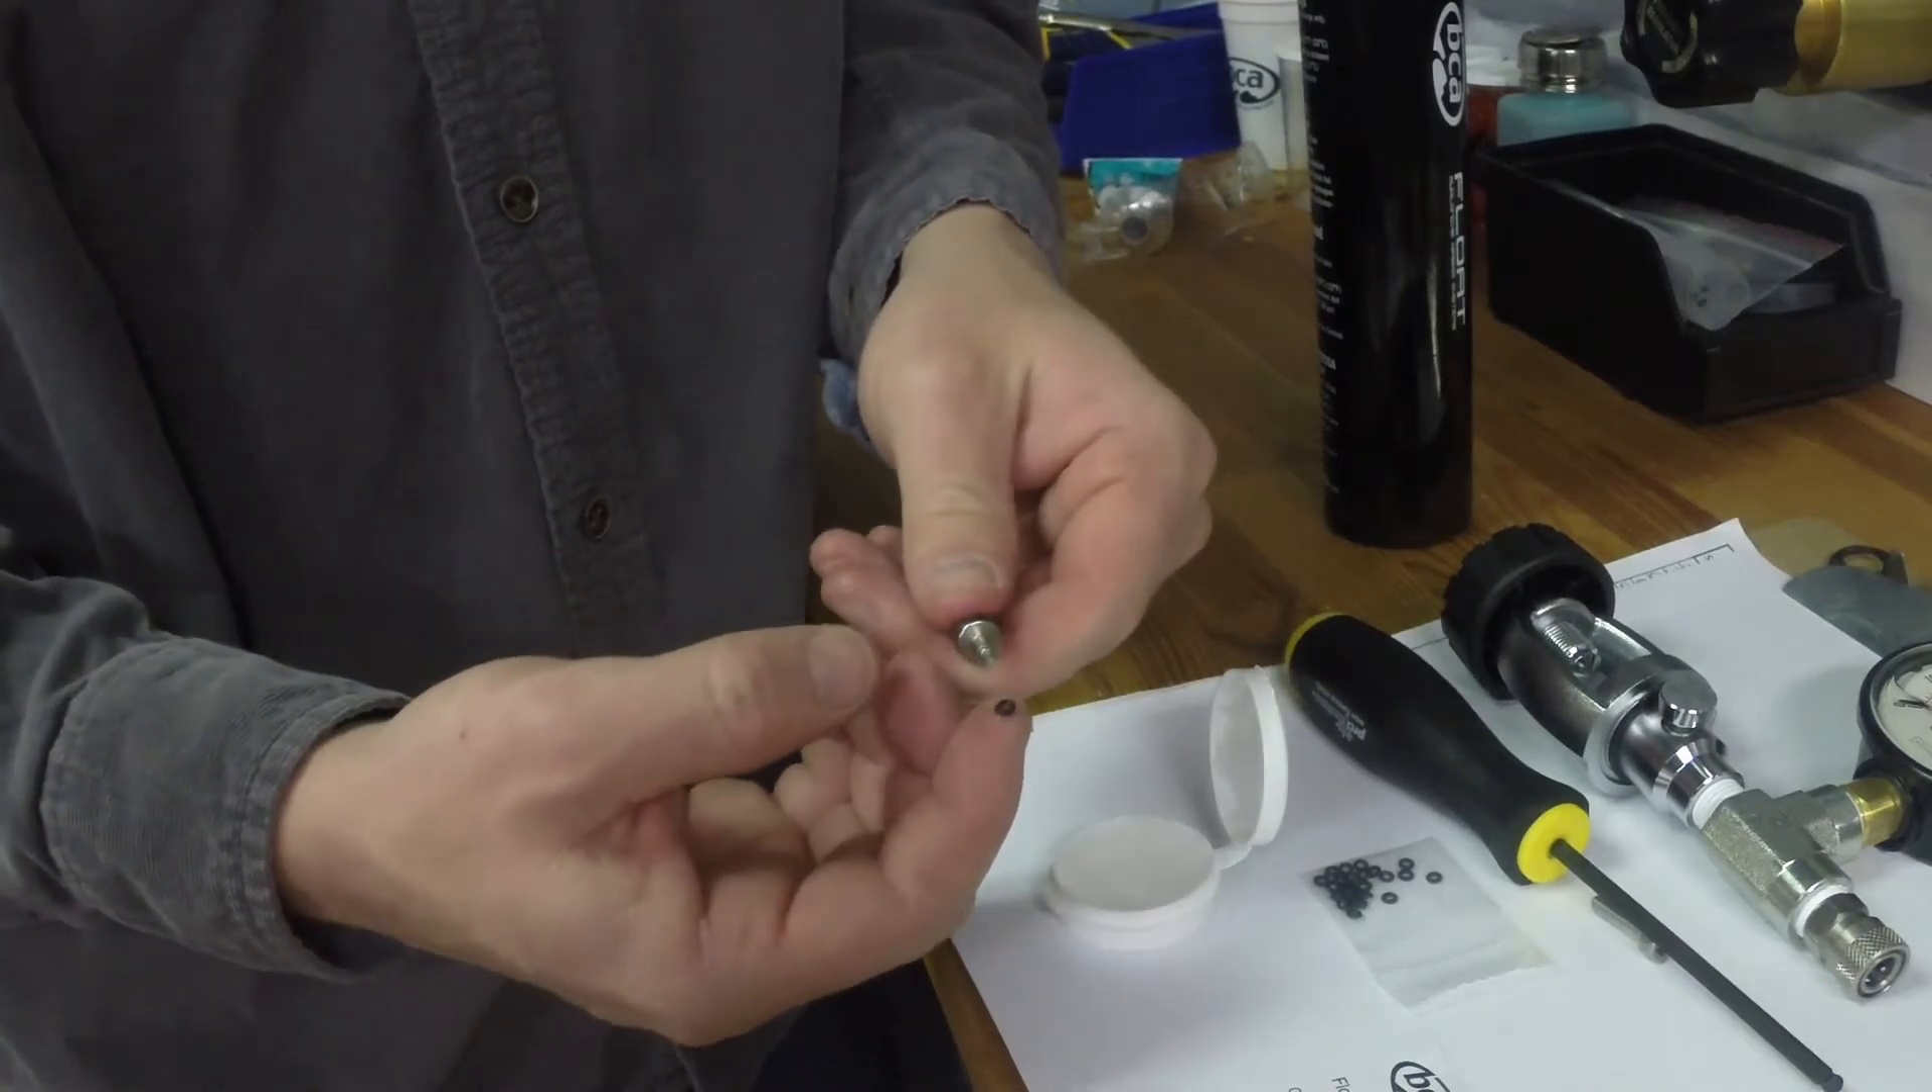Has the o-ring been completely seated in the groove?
No.